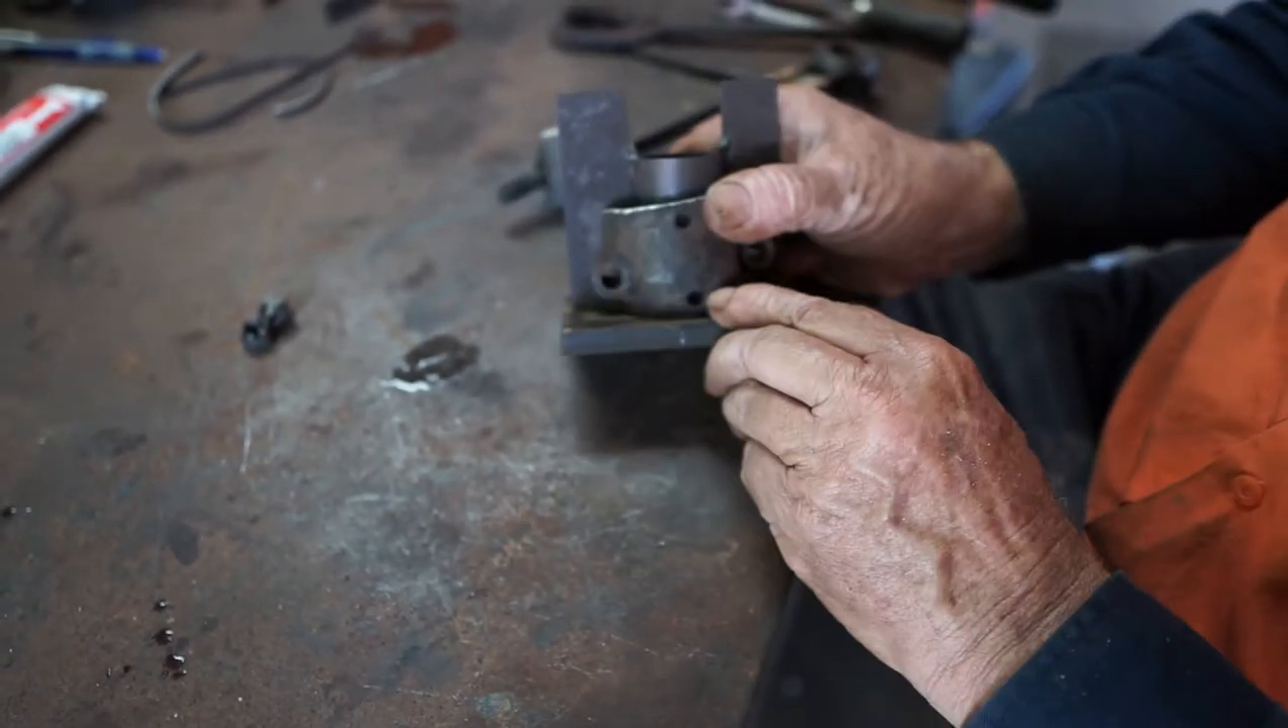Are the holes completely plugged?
No.